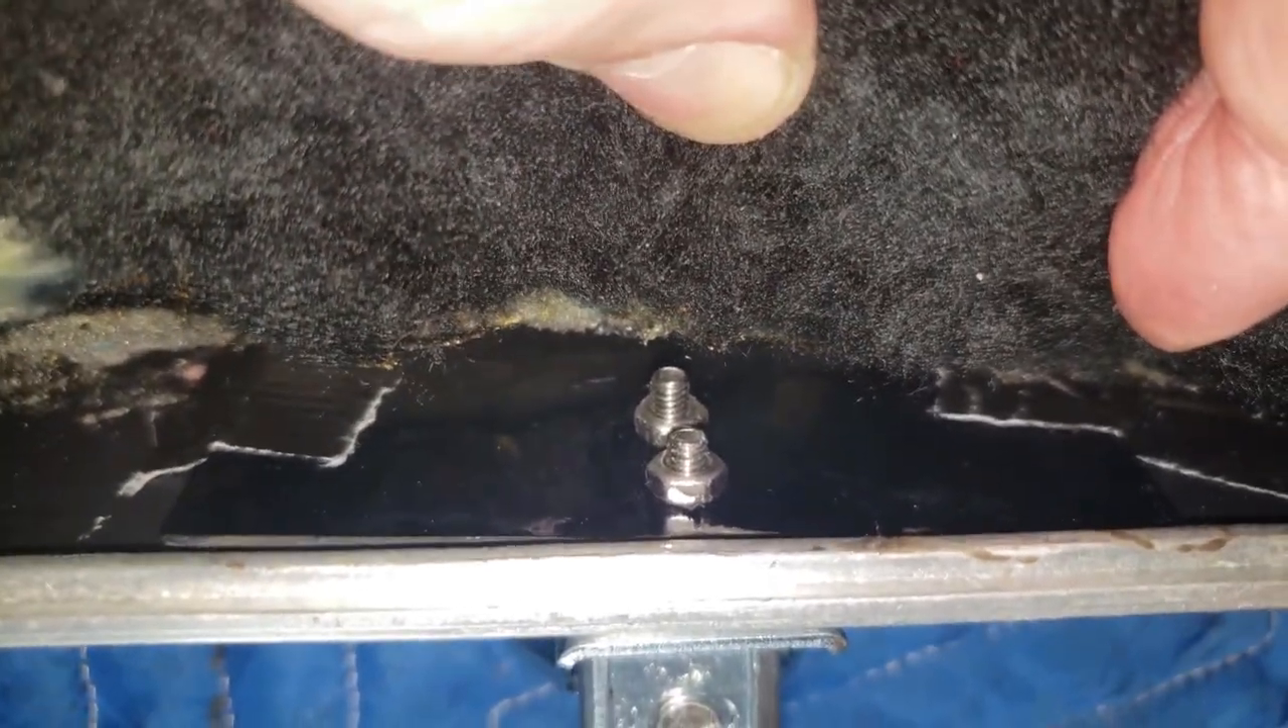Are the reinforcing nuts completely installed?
Yes.